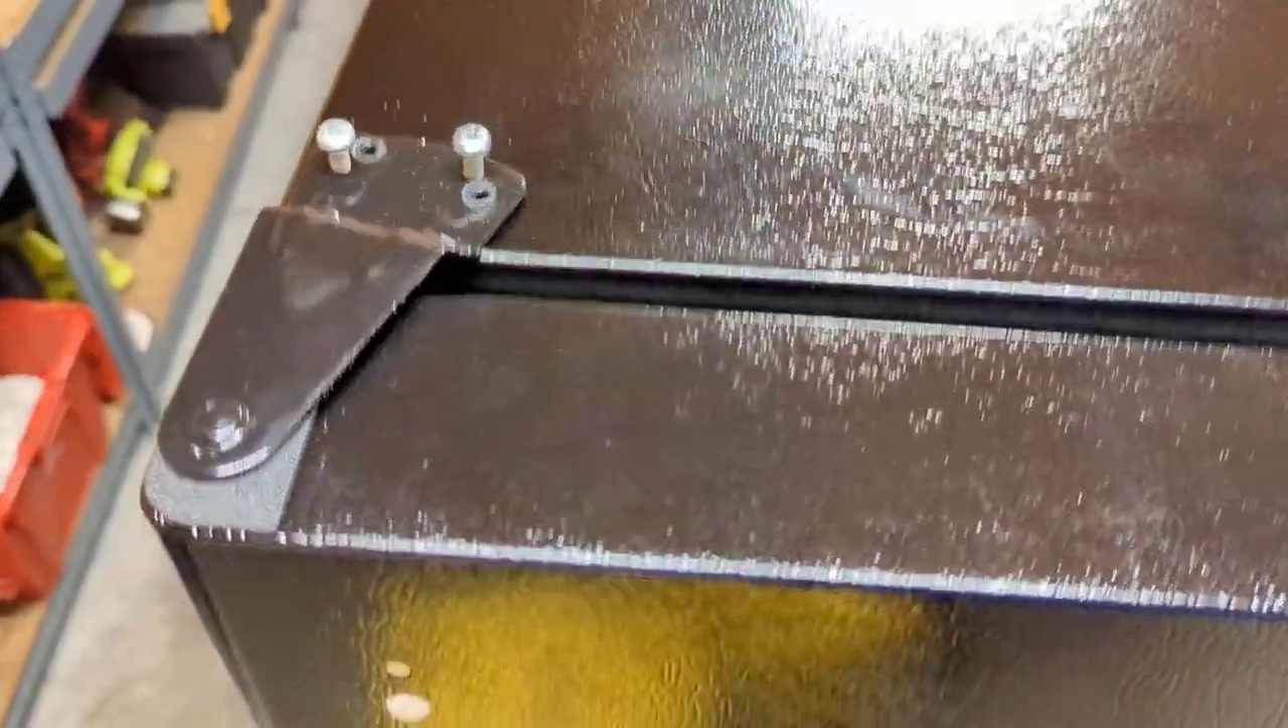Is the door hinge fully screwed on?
No.